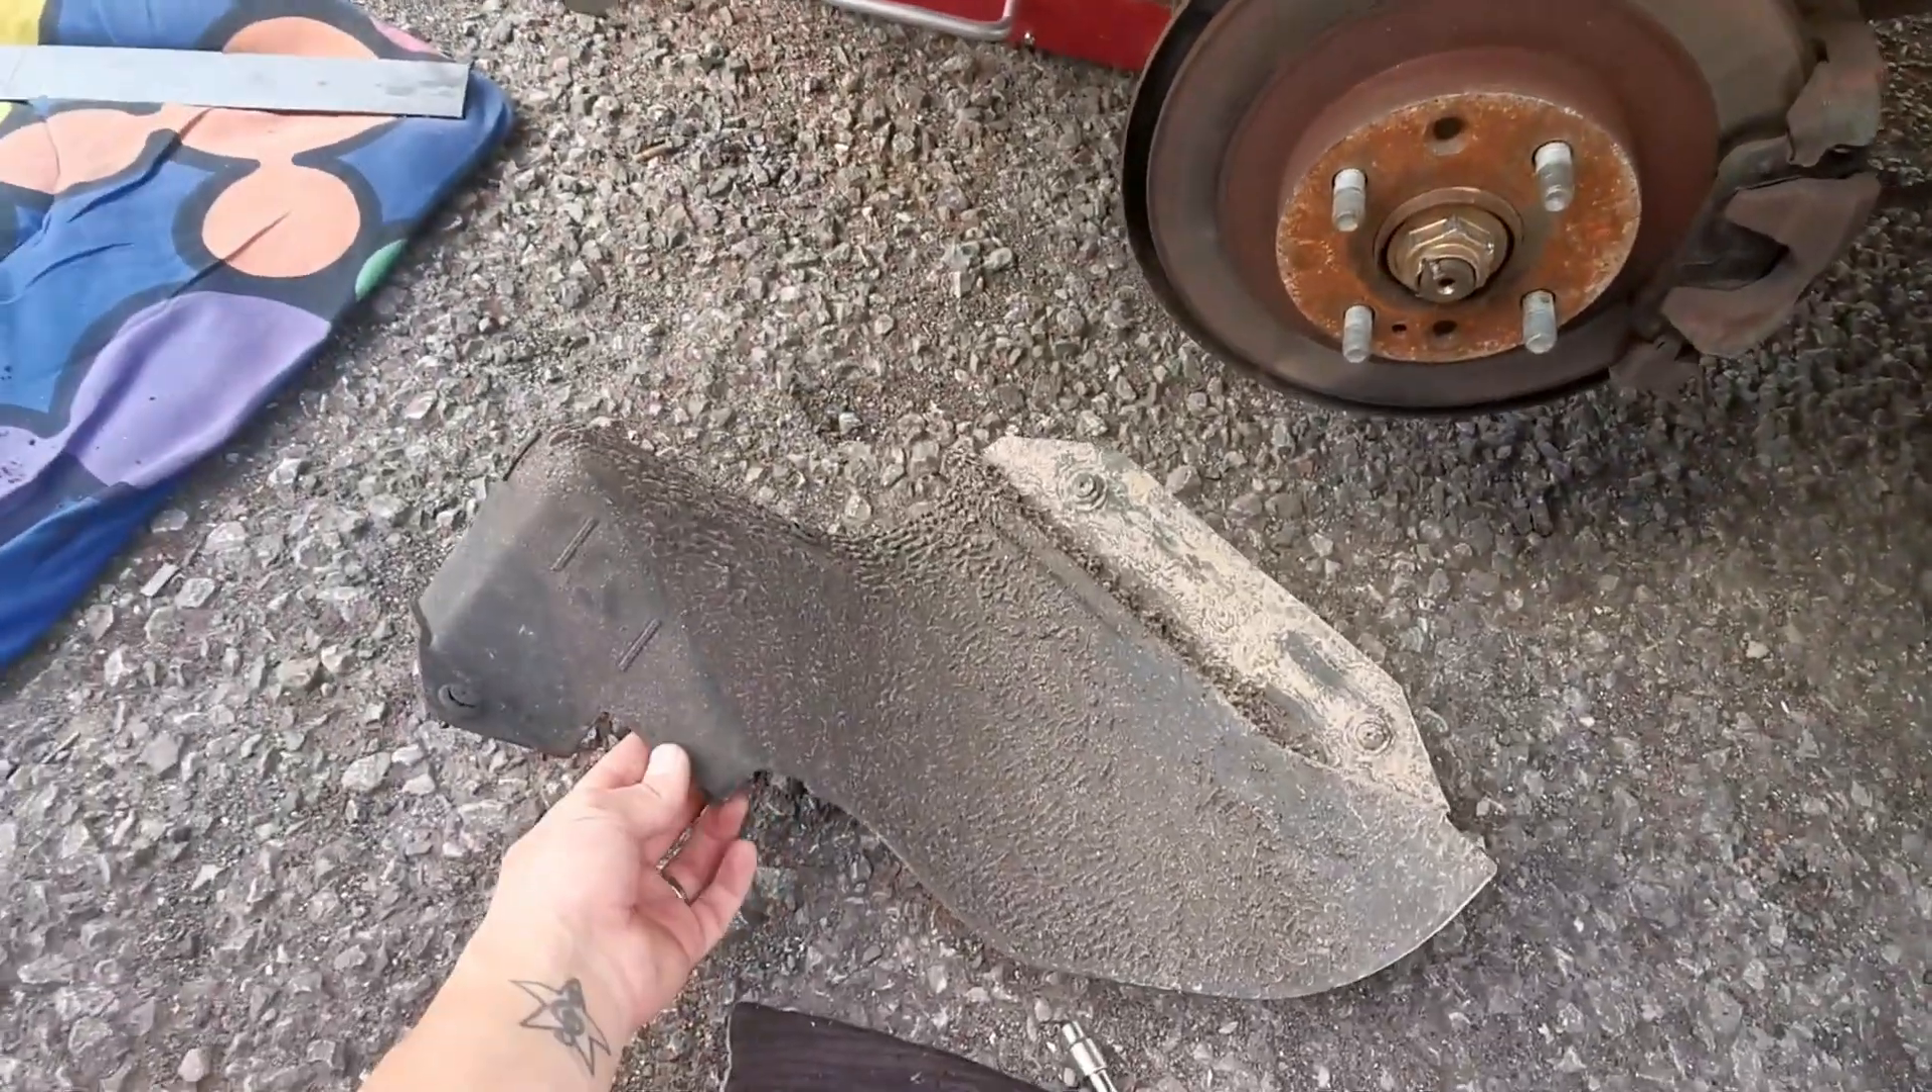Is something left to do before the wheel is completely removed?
No.